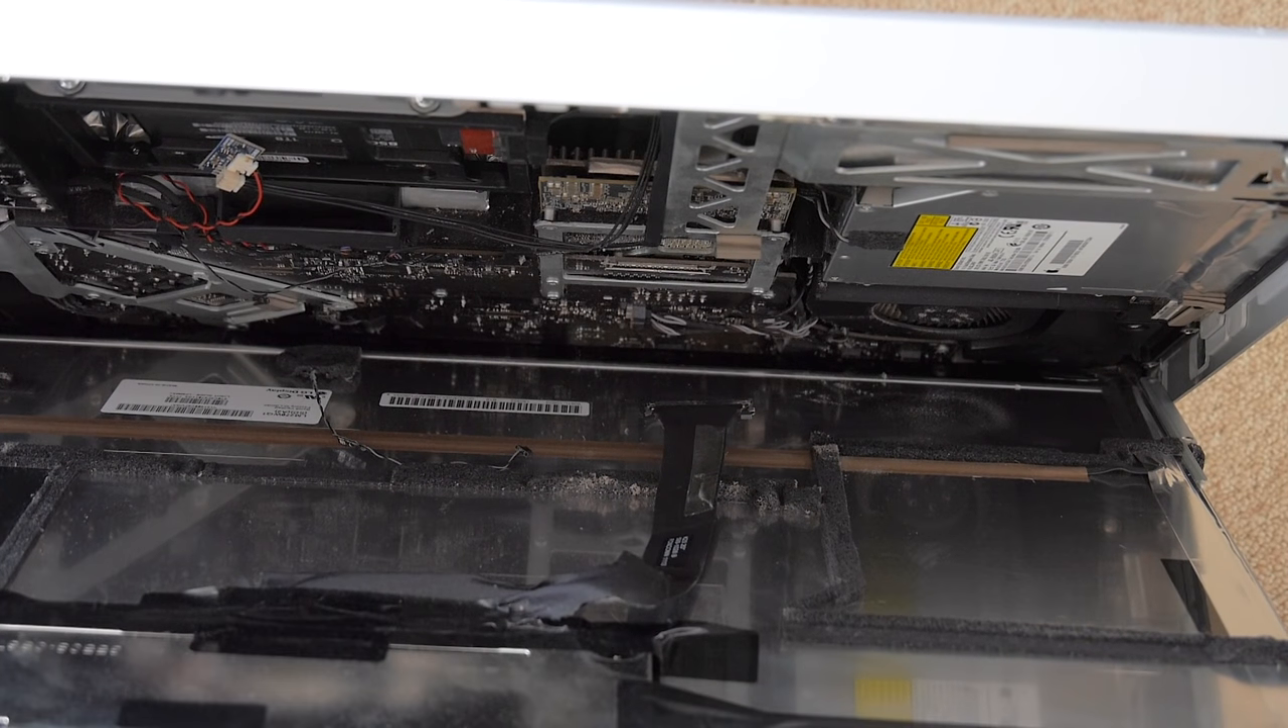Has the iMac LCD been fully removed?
No.